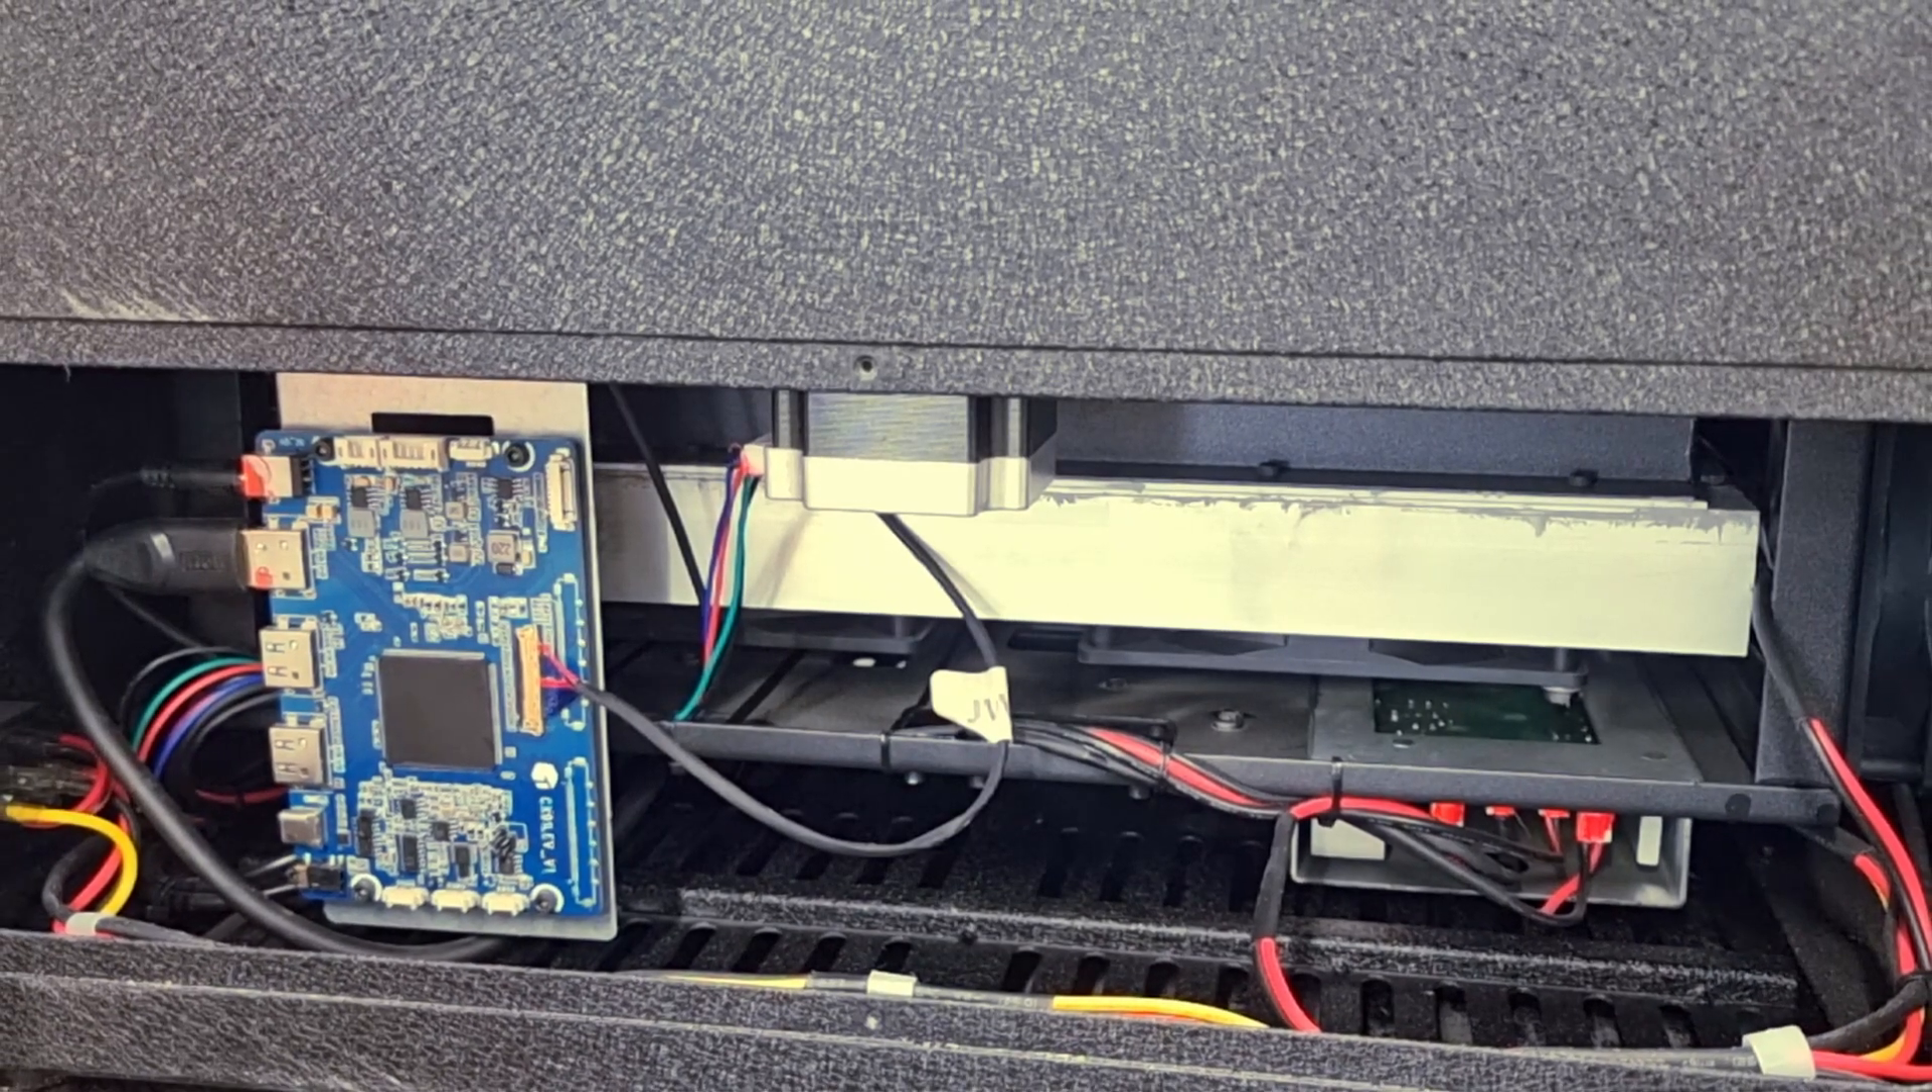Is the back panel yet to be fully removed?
No.